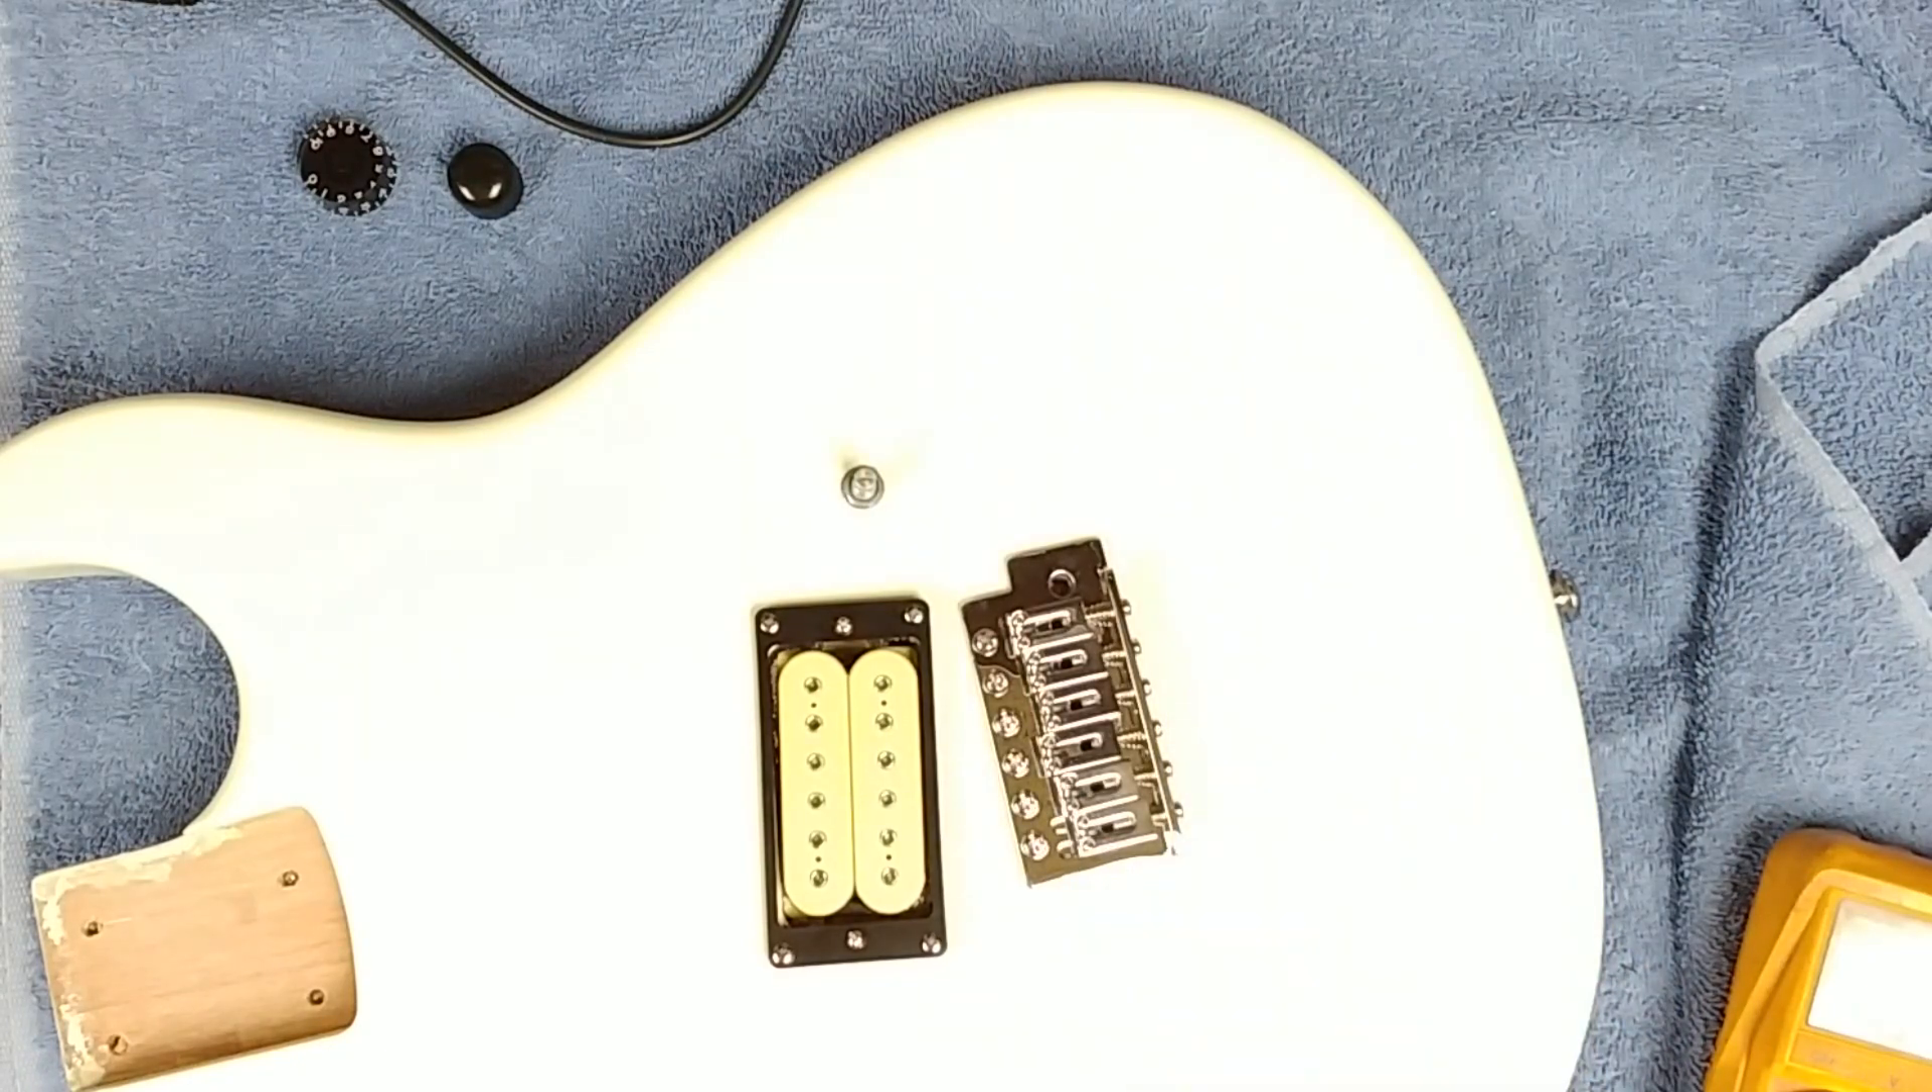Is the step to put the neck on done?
No.